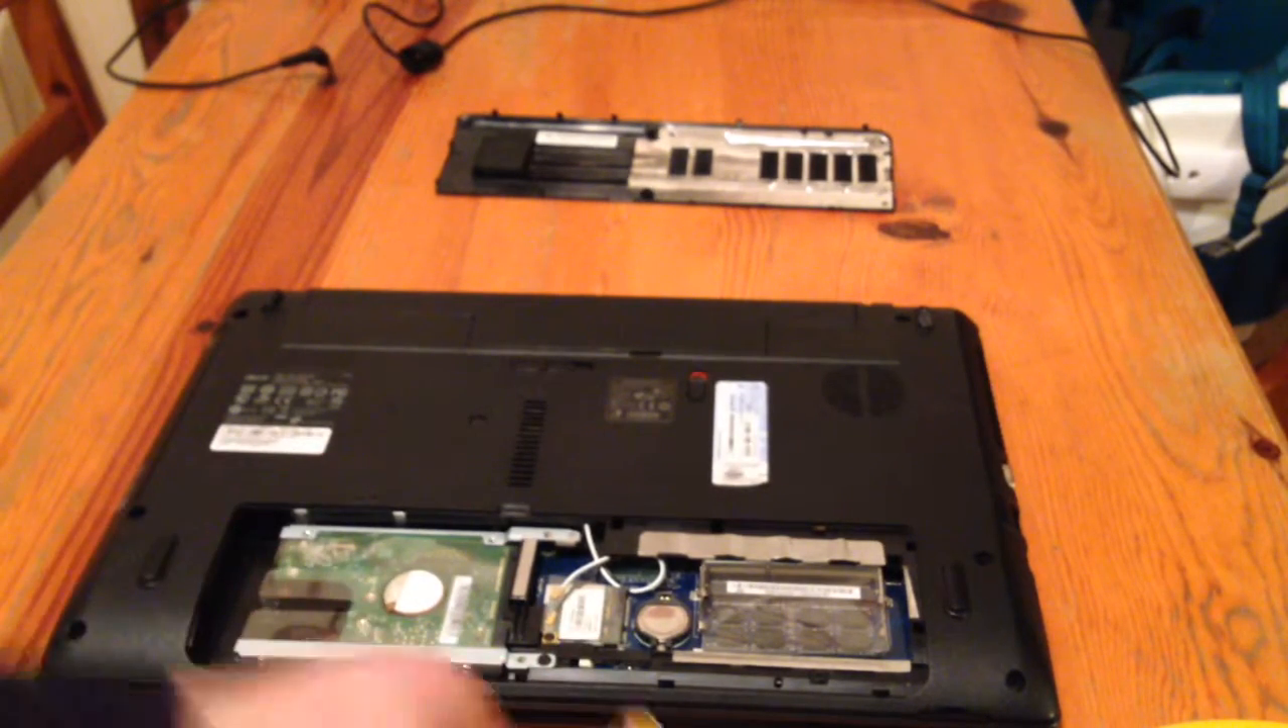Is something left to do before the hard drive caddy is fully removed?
Yes.